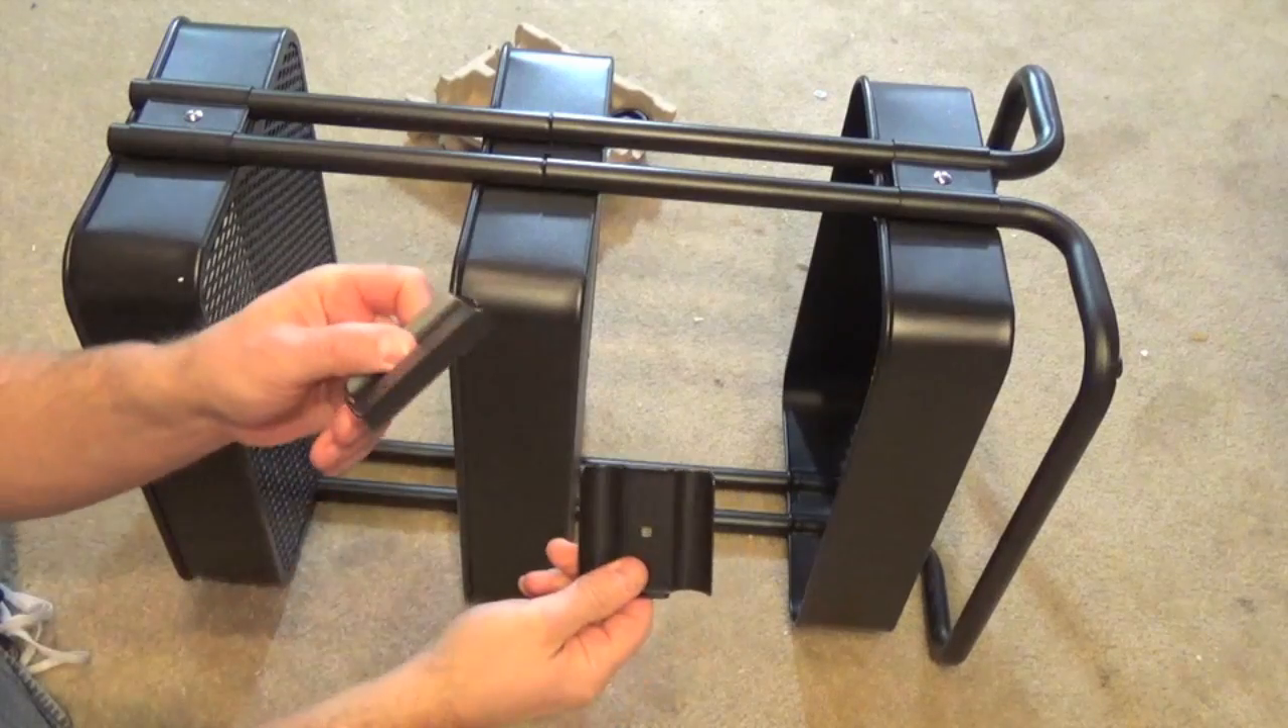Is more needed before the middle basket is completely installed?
Yes.